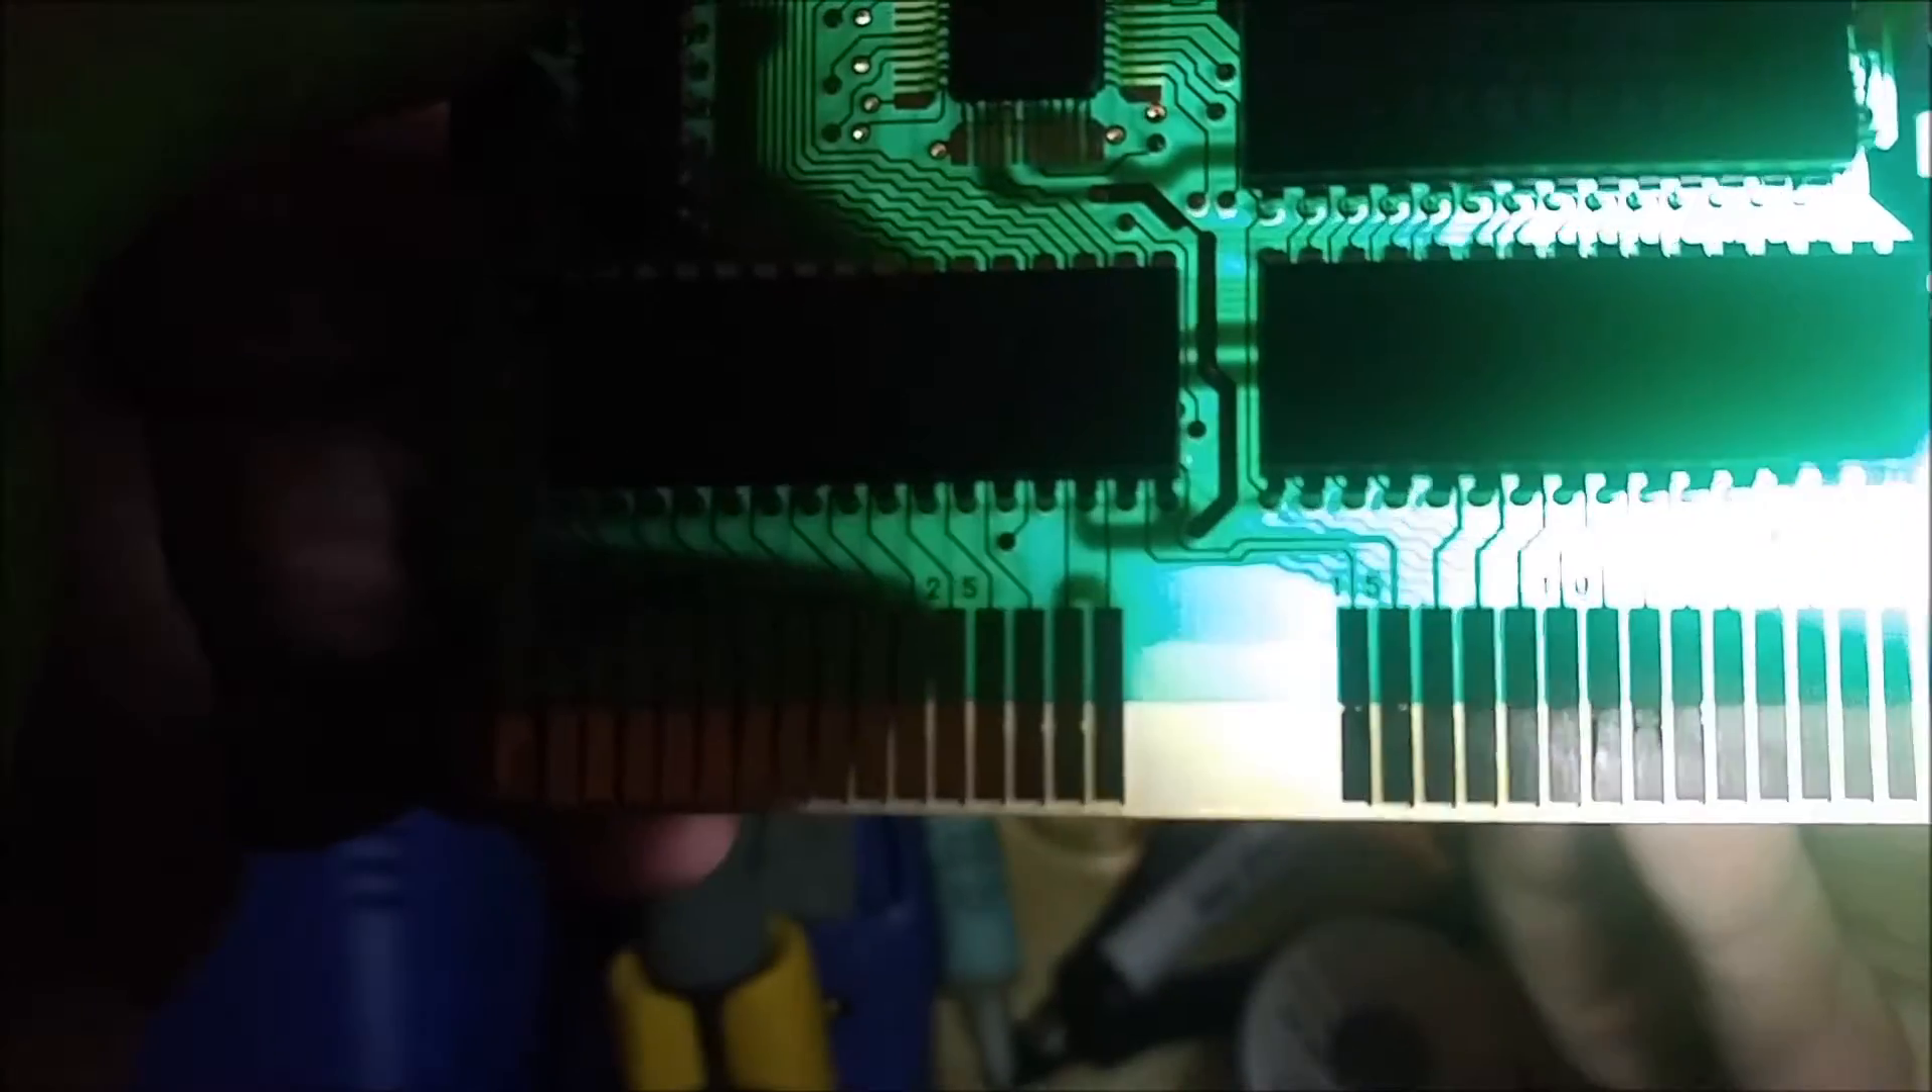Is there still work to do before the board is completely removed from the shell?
No.